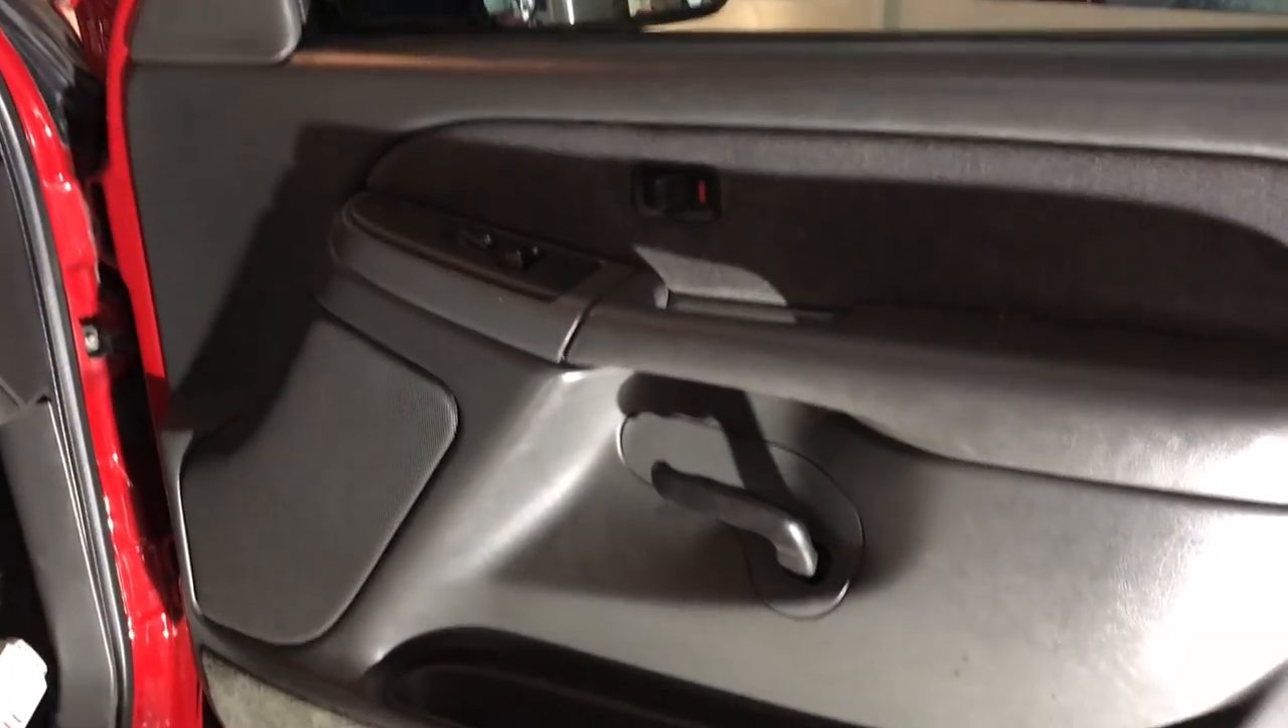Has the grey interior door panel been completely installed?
Yes.